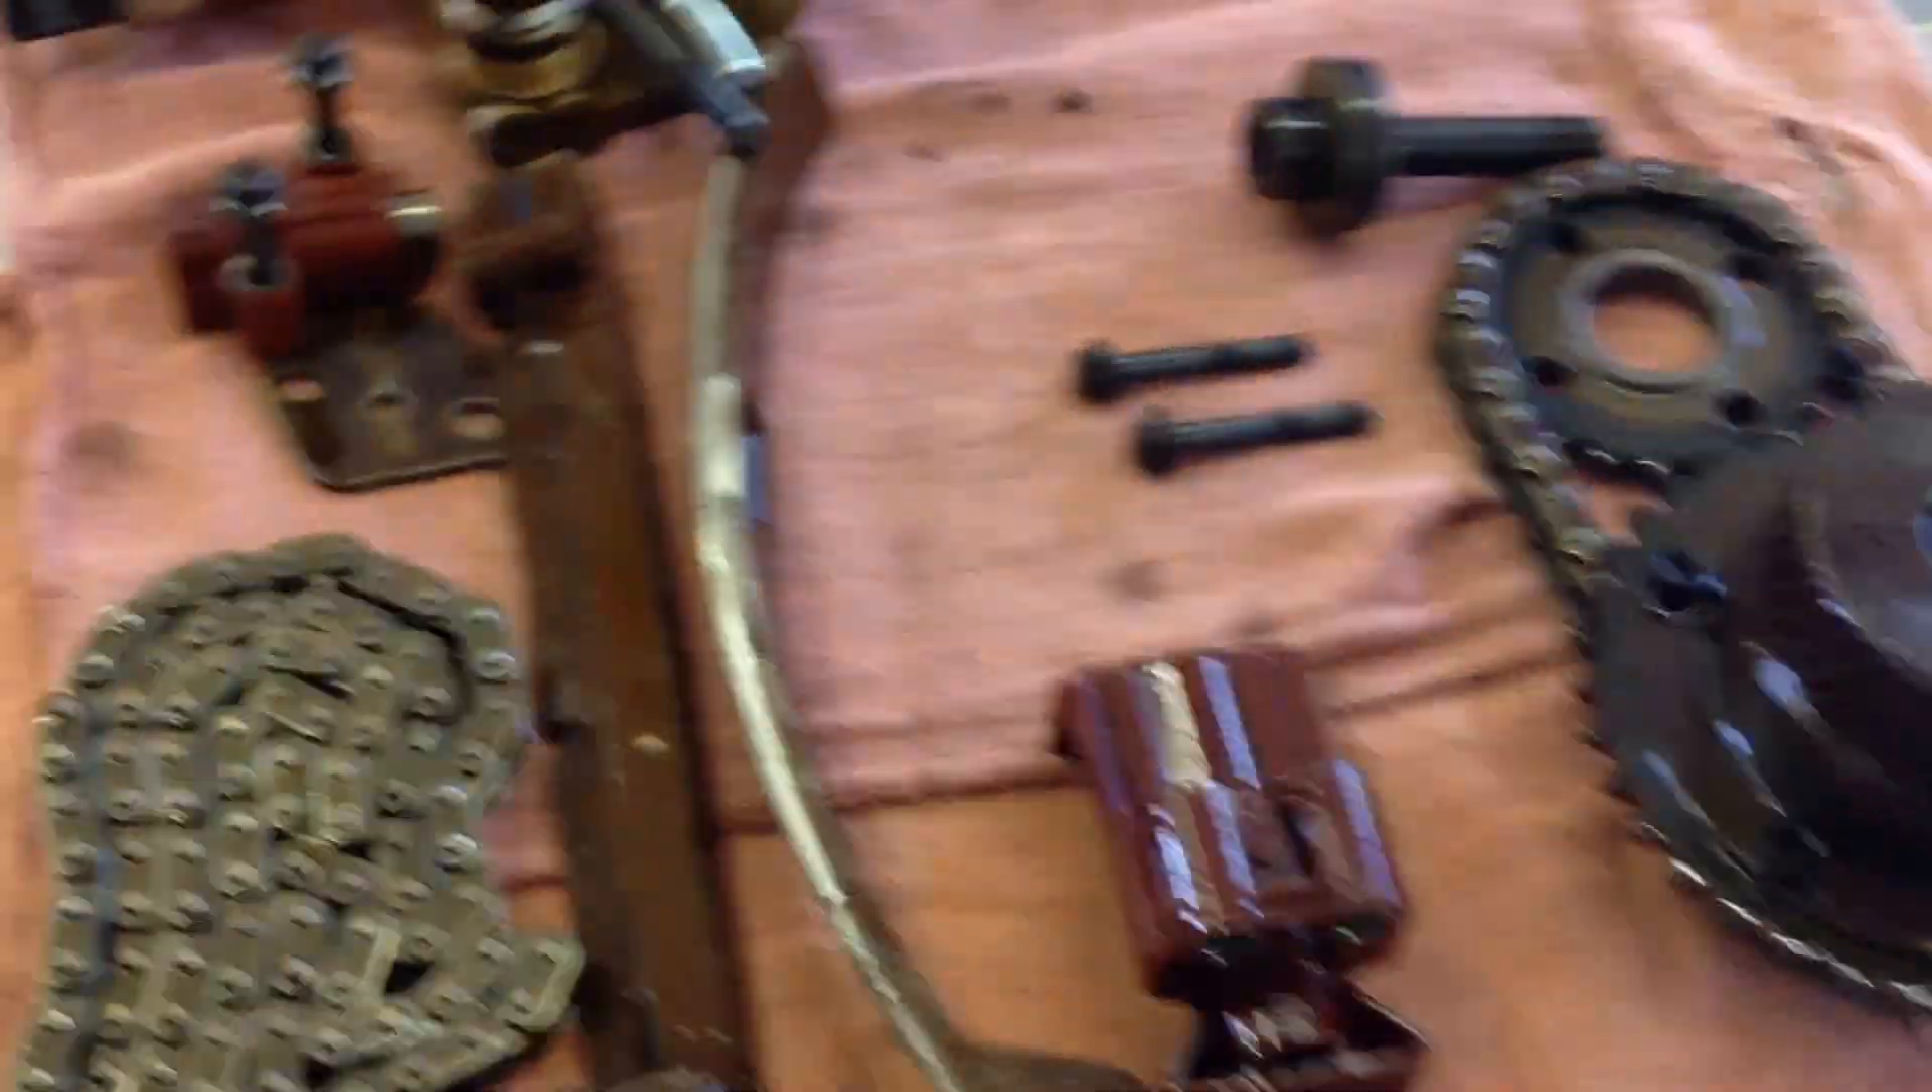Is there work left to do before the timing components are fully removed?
No.